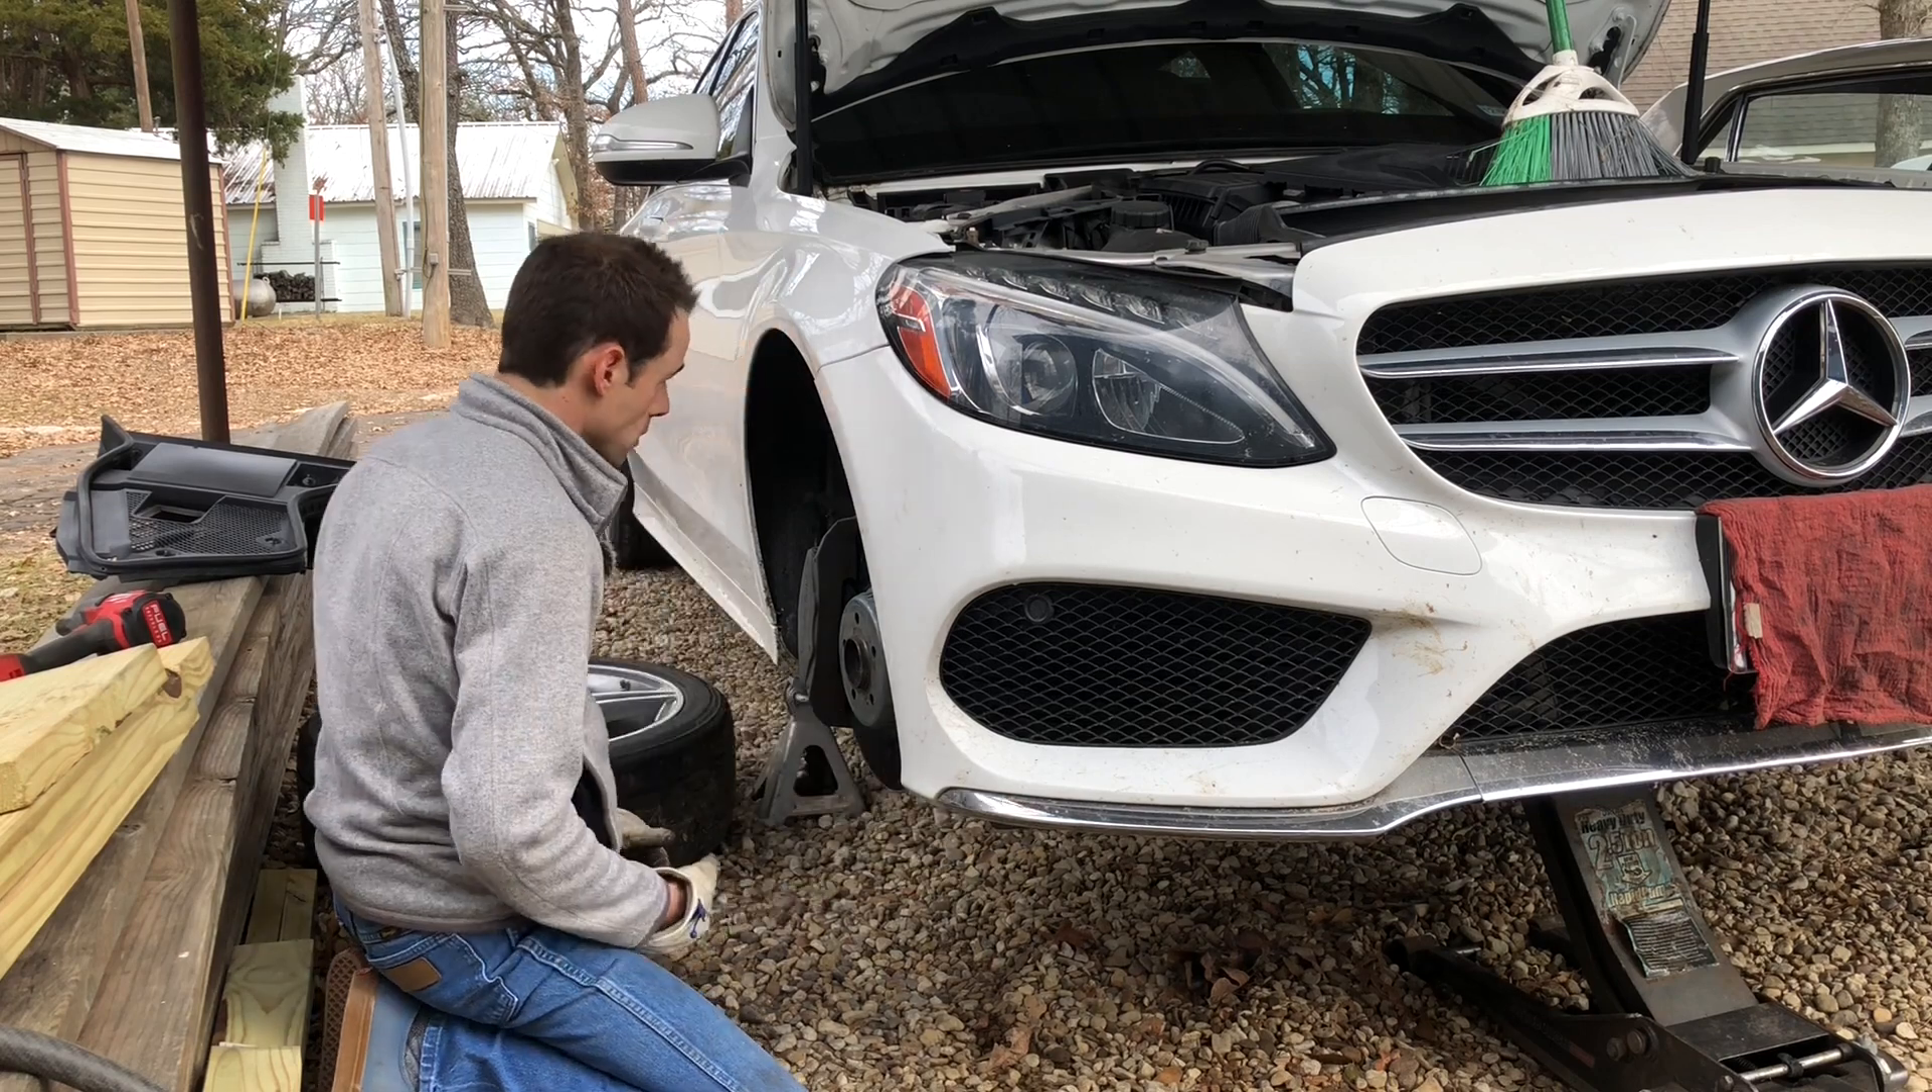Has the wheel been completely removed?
Yes.